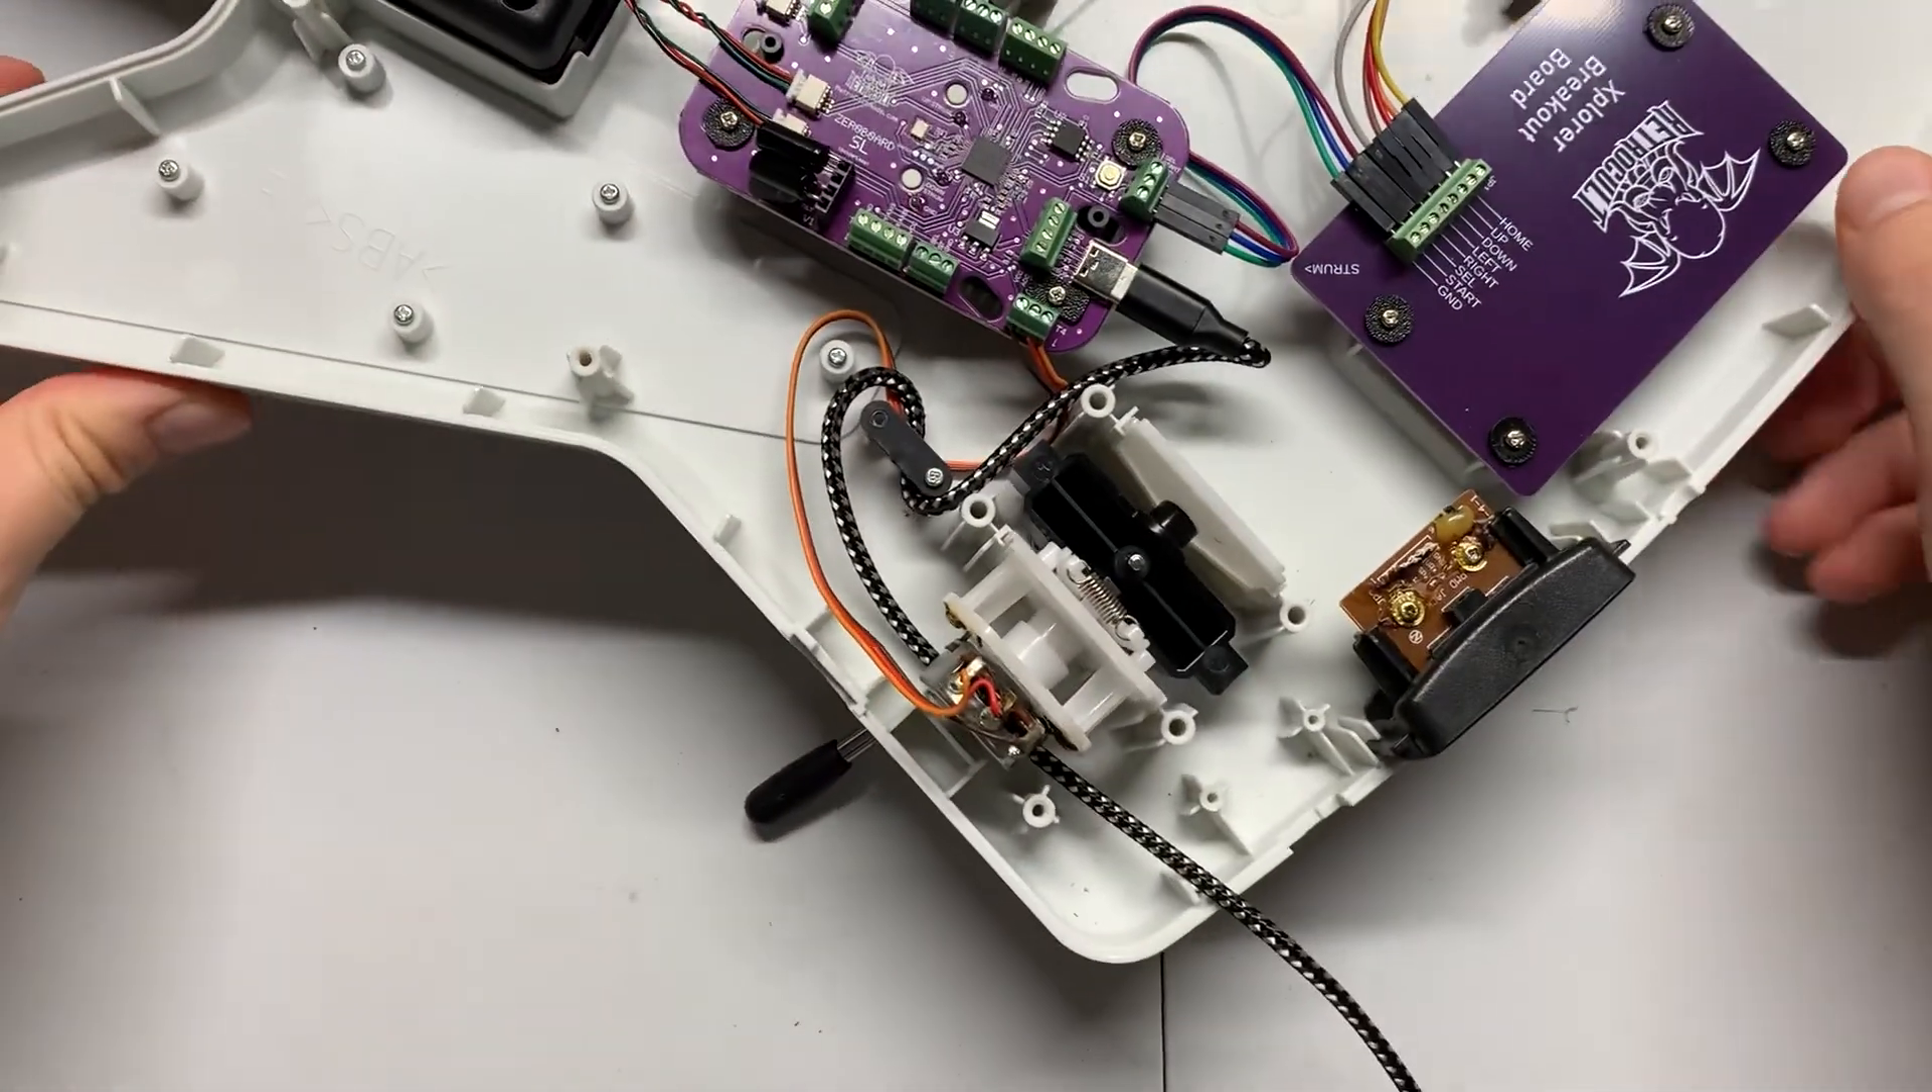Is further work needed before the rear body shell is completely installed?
Yes.